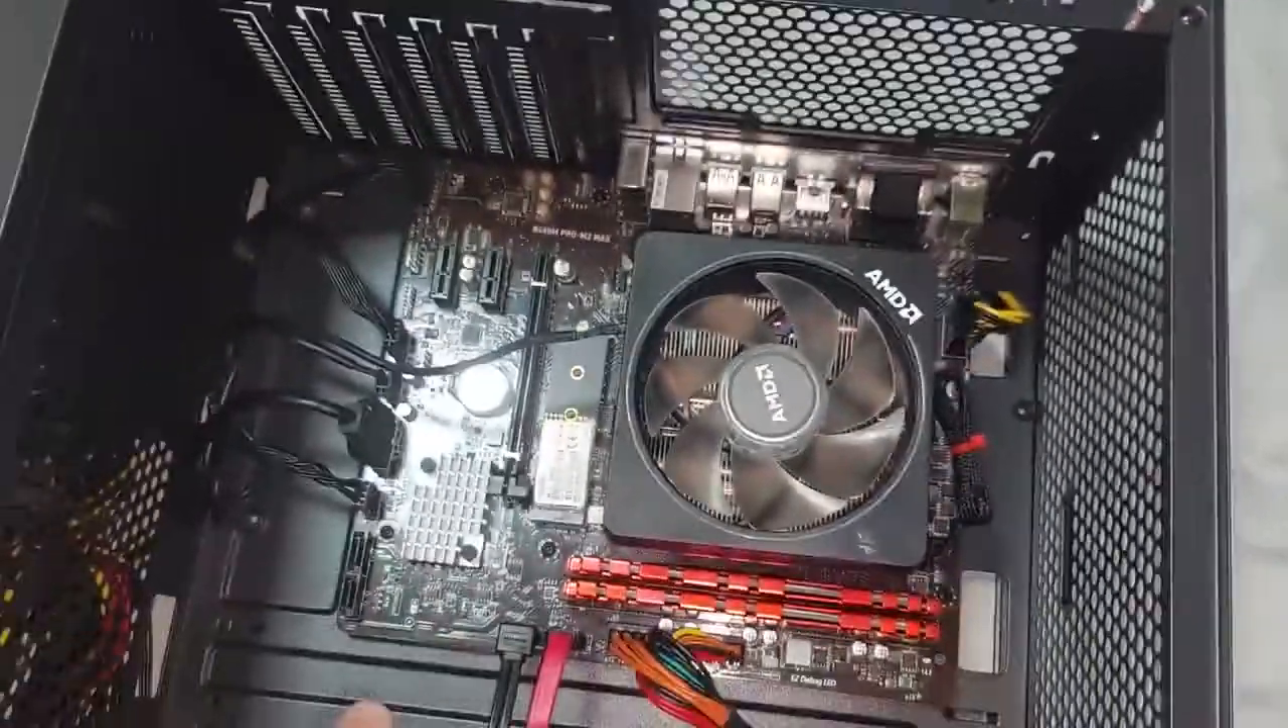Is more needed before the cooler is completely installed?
No.